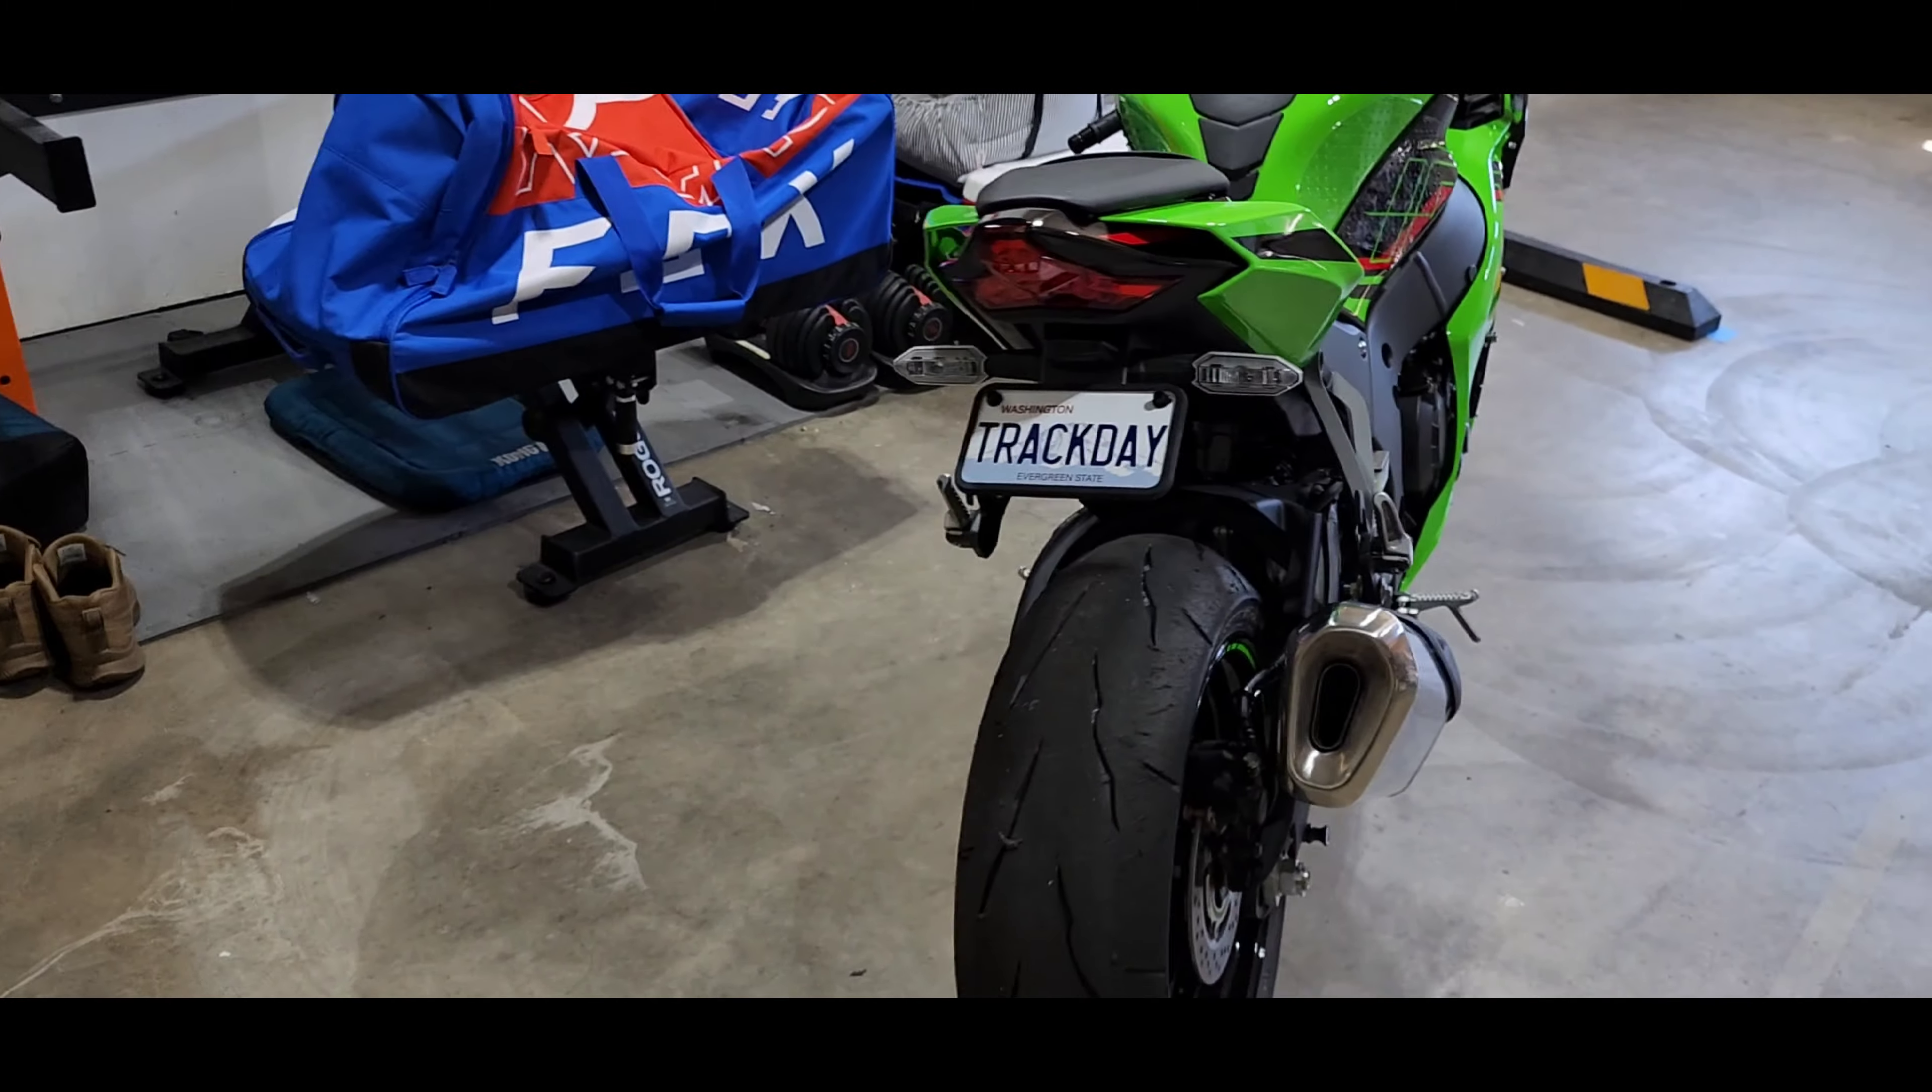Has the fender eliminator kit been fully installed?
Yes.